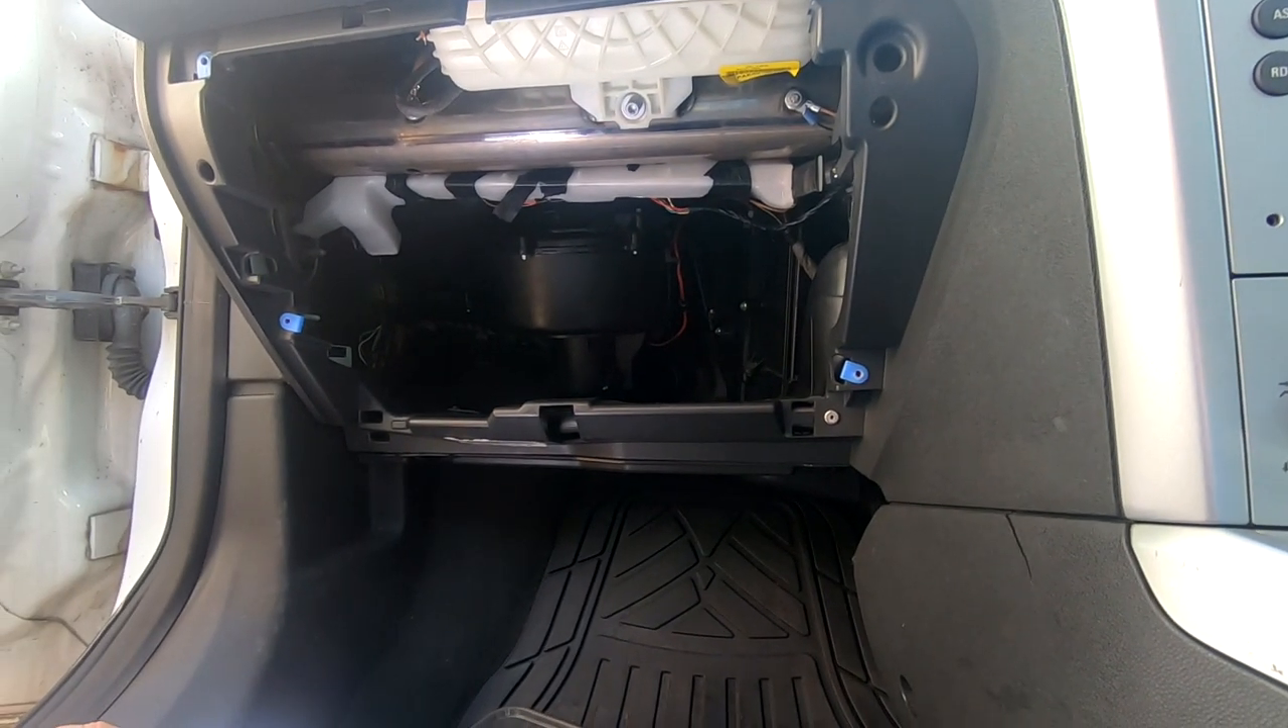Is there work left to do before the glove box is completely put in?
Yes.